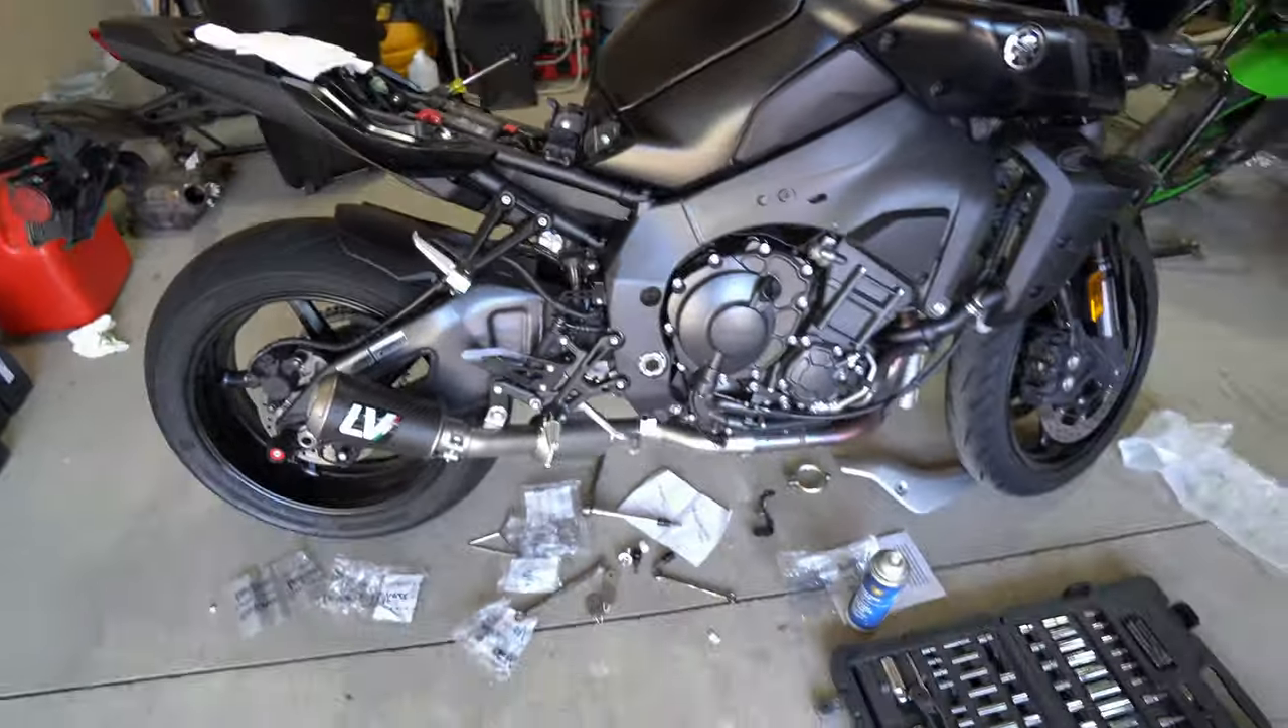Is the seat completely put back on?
No.